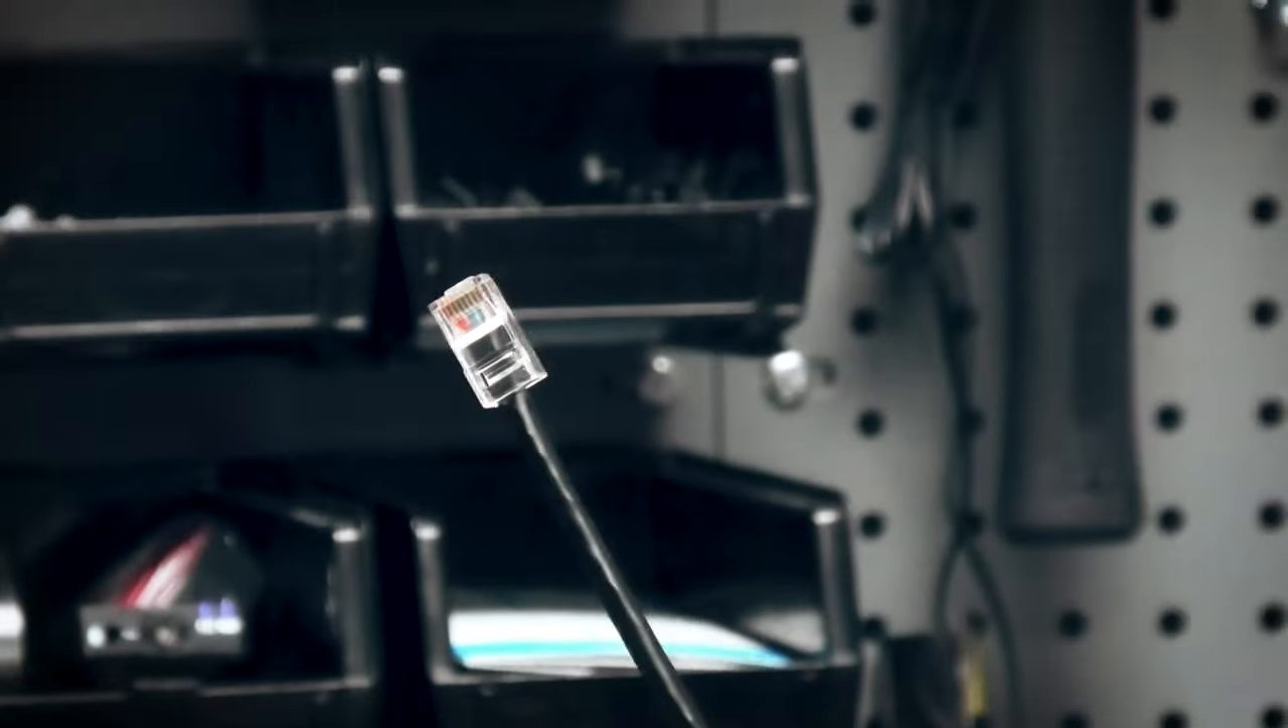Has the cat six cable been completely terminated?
Yes.